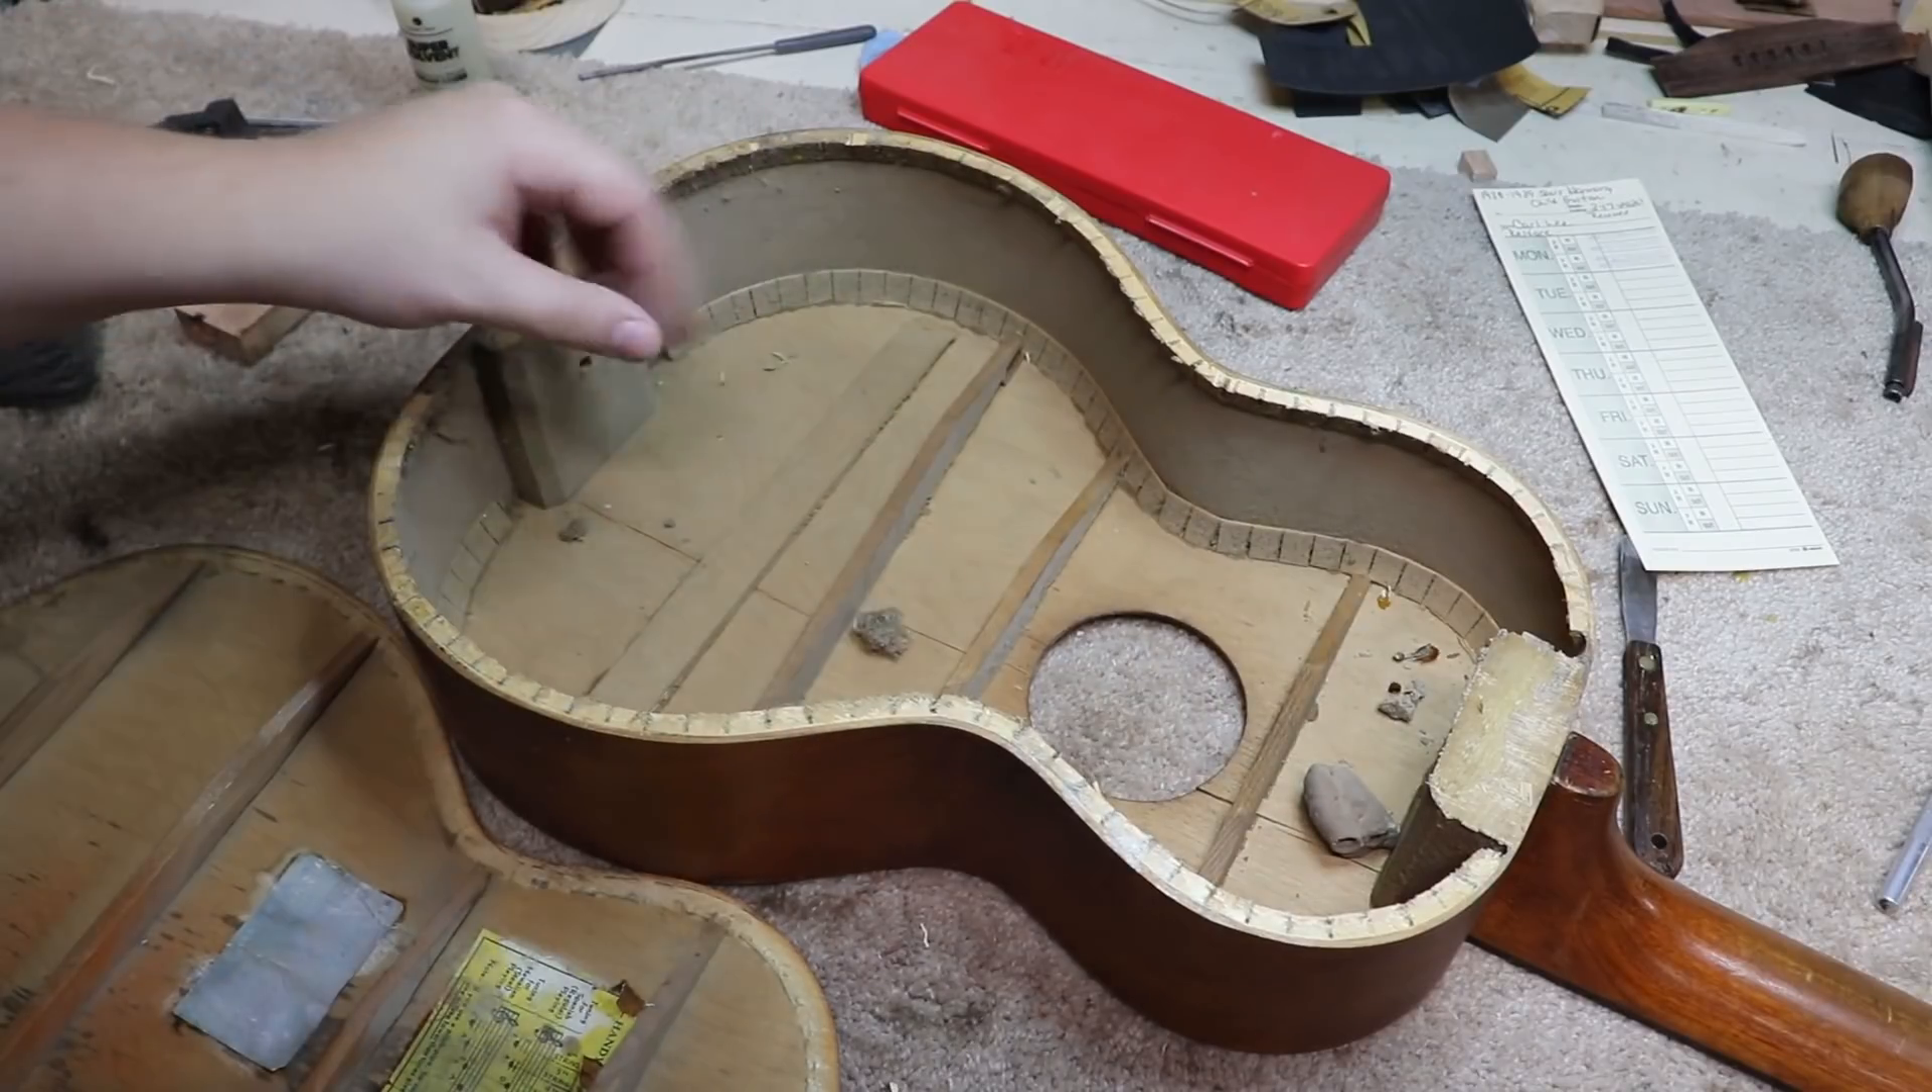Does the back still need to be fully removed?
No.